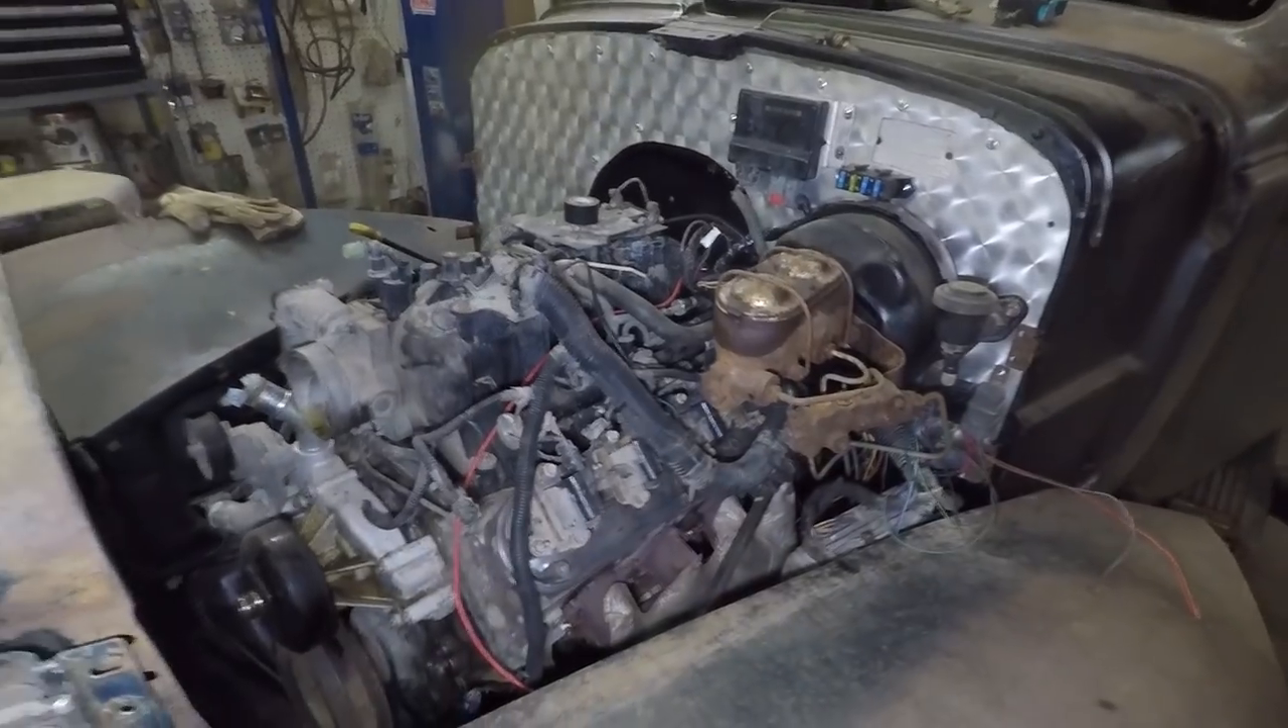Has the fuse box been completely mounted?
Yes.